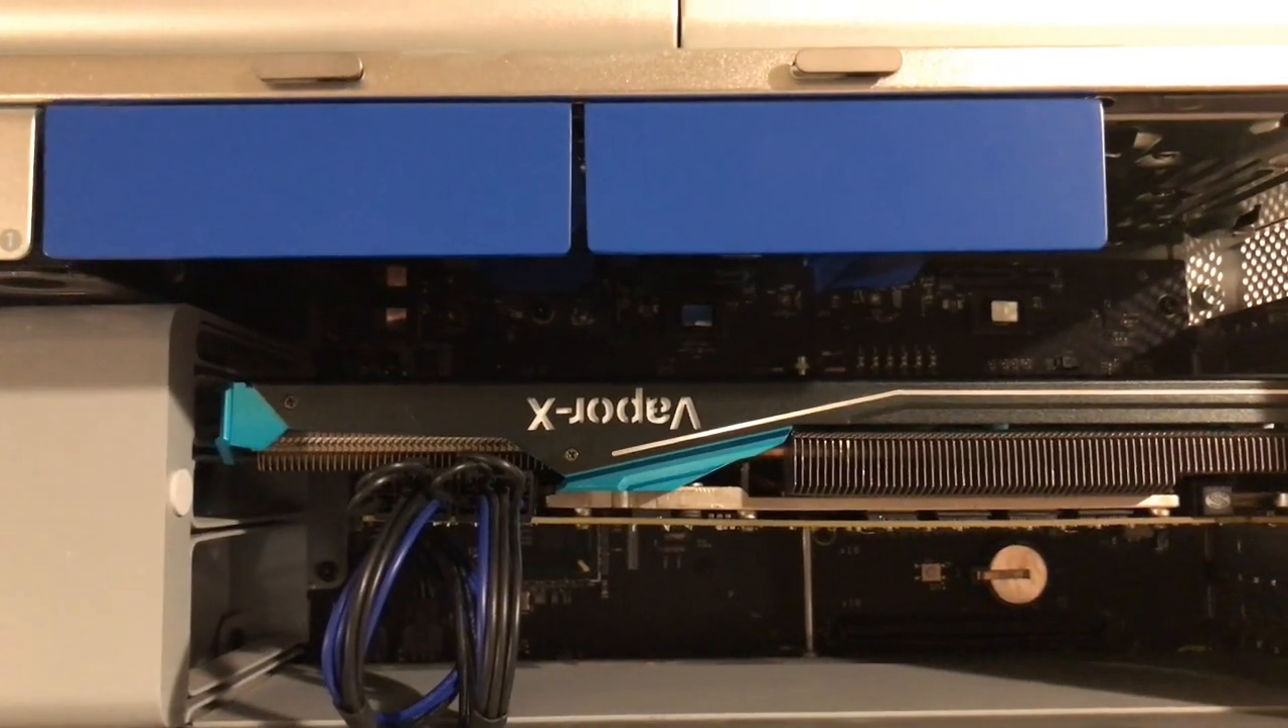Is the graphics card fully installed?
Yes.